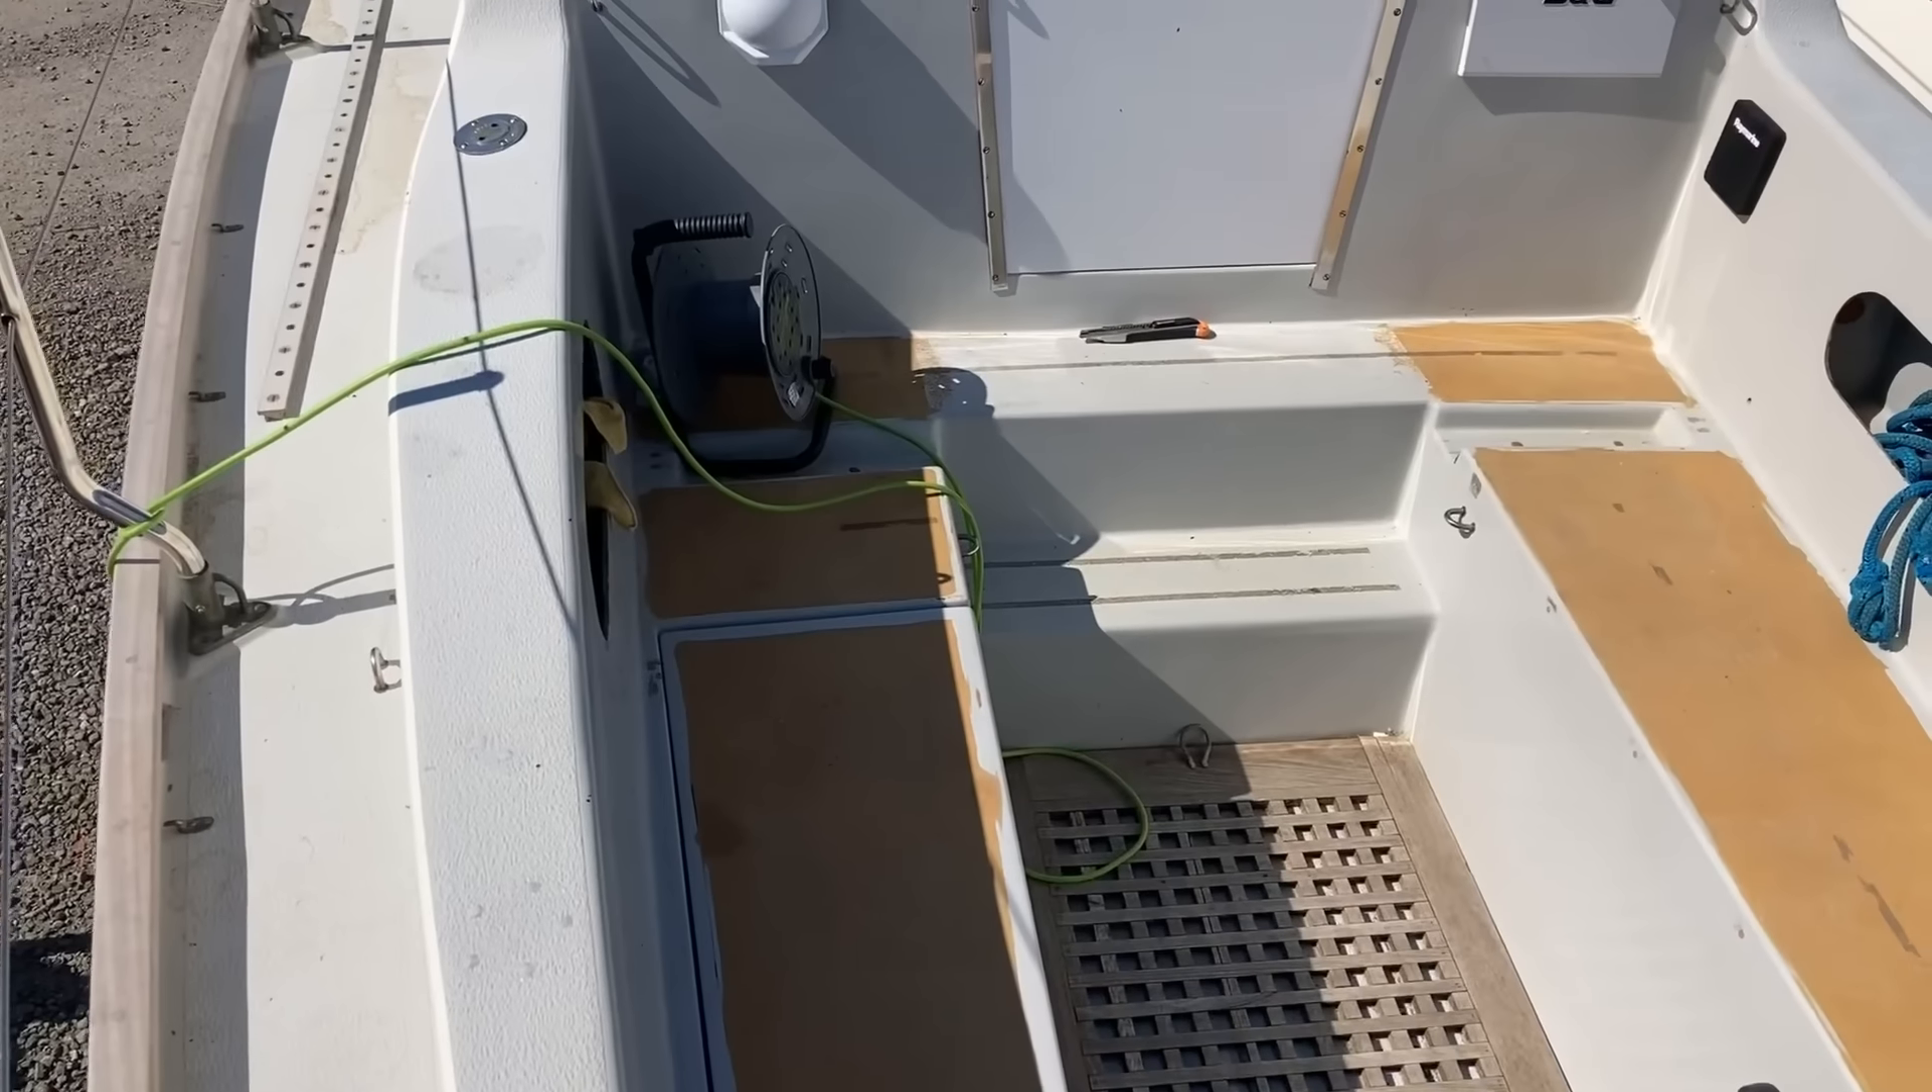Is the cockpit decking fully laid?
No.